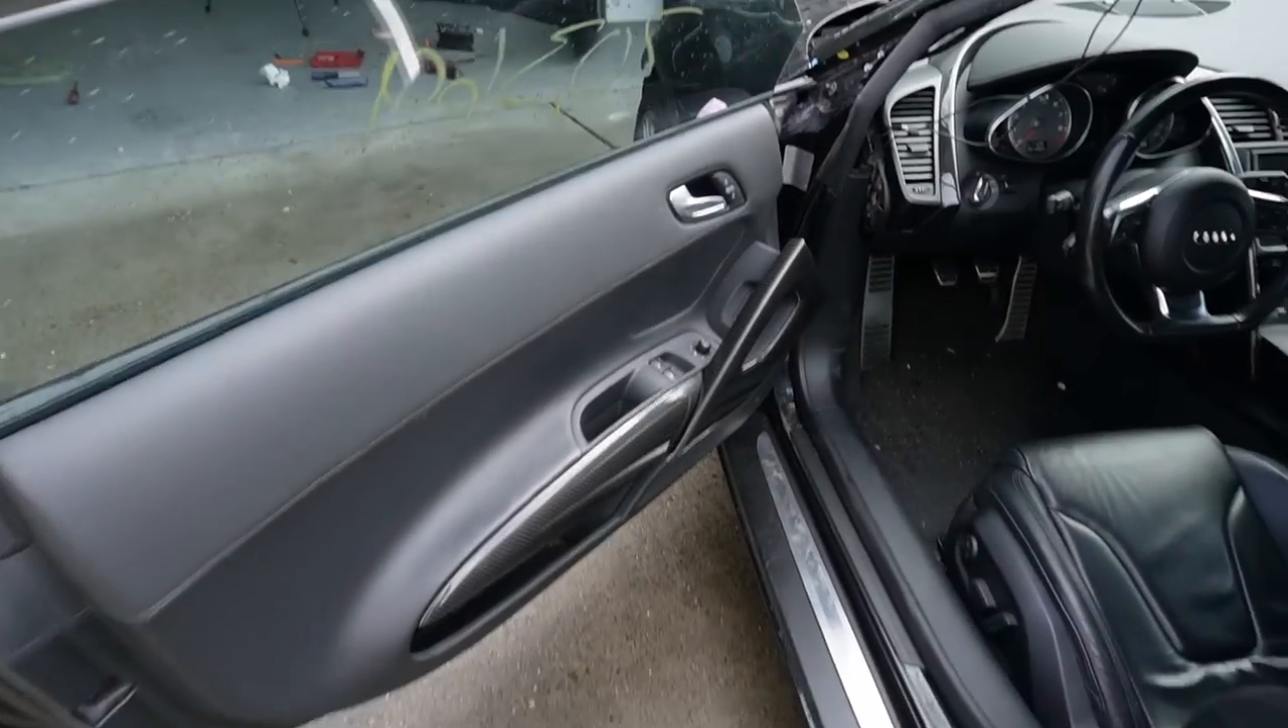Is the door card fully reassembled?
Yes.